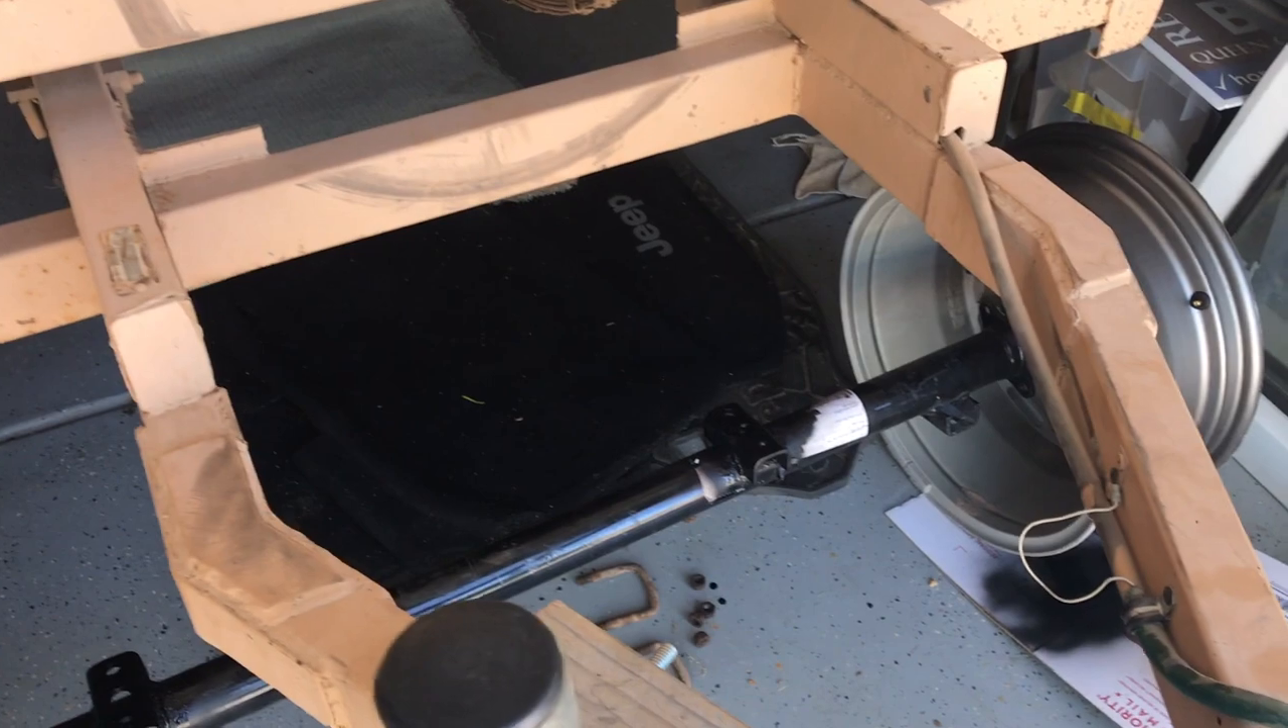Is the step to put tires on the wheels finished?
No.